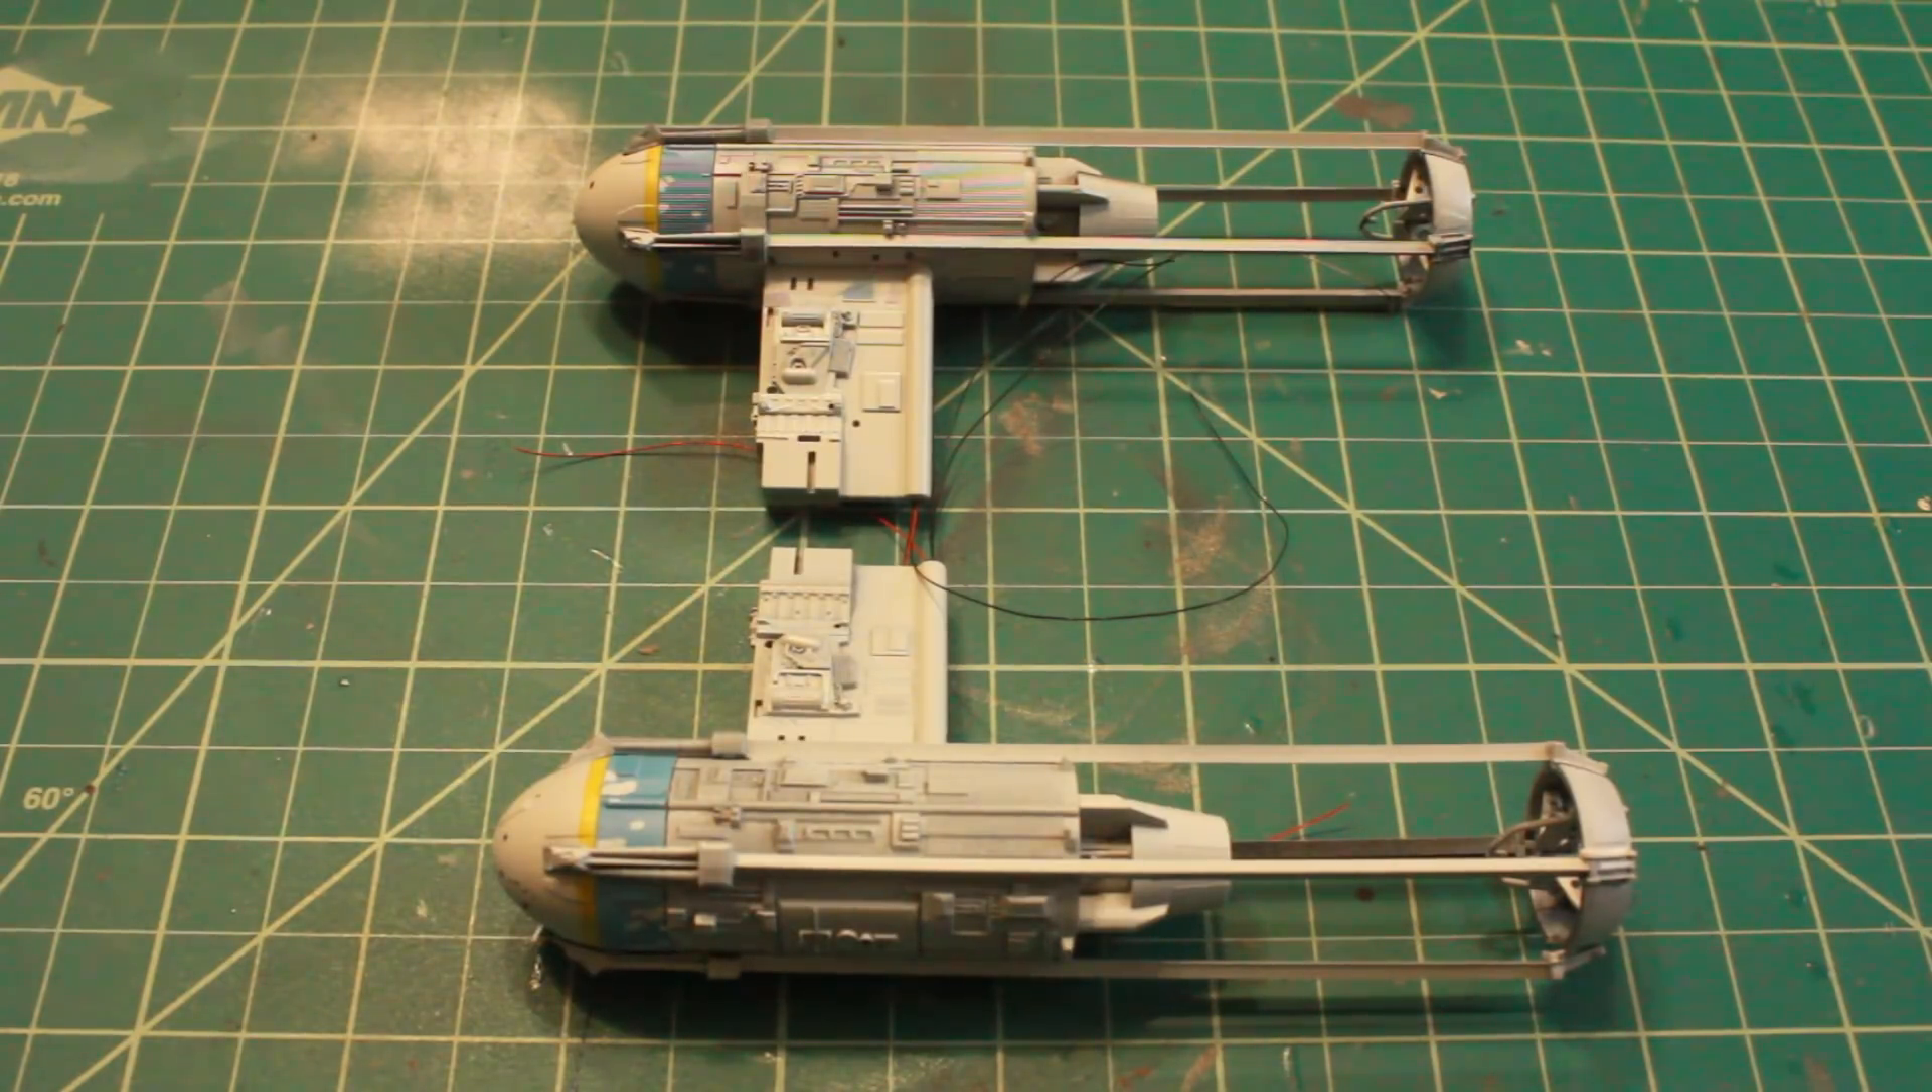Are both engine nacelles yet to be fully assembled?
No.